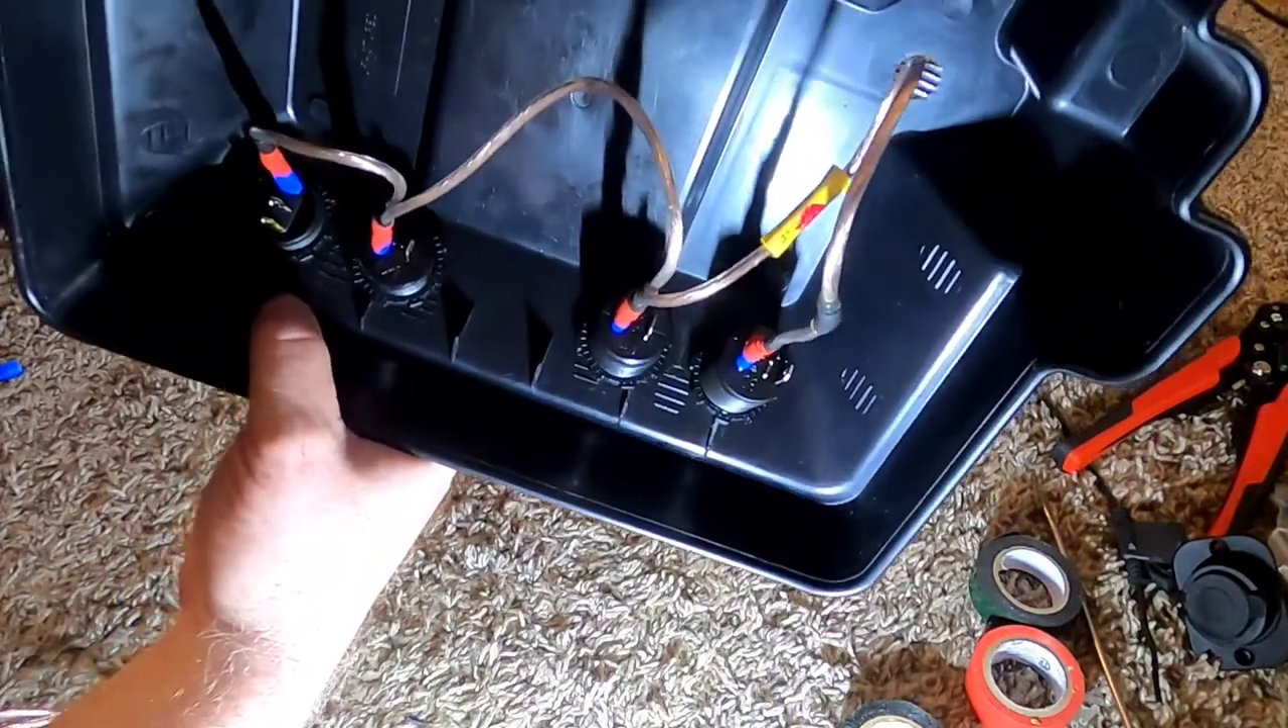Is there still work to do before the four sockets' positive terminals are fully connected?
No.